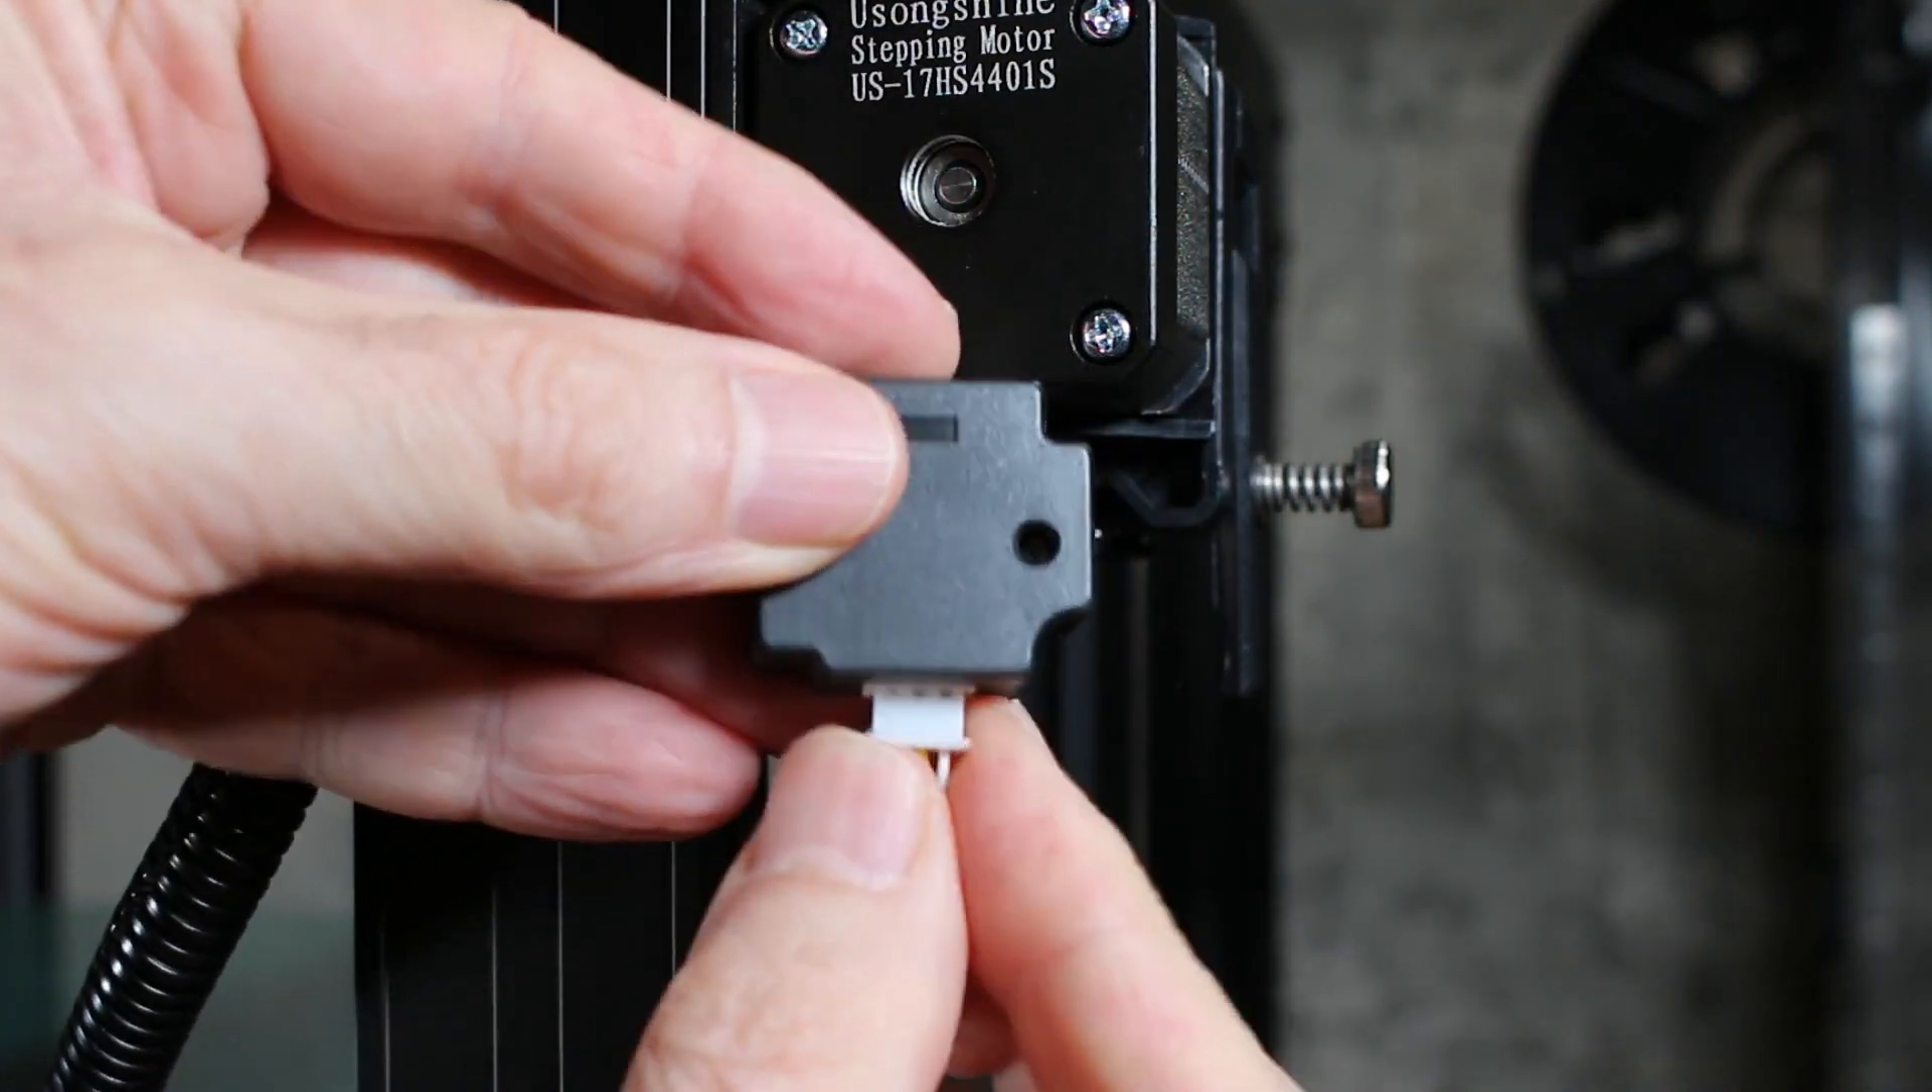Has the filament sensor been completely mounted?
No.